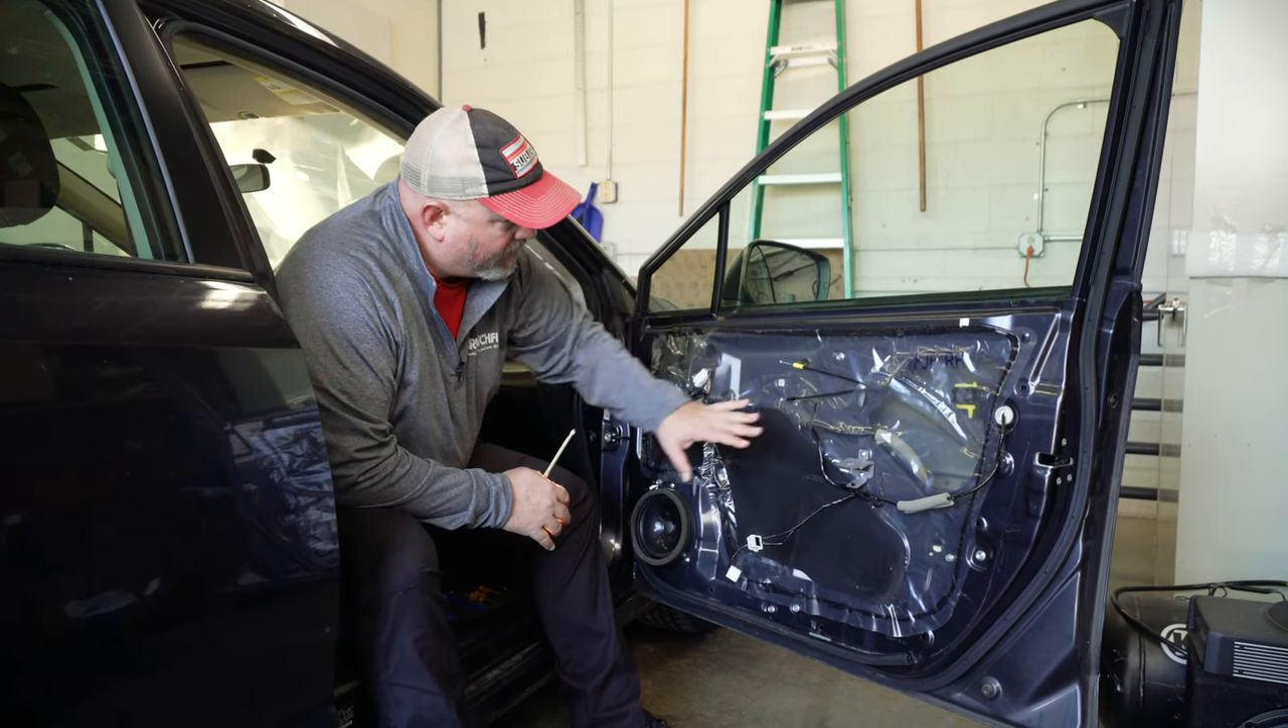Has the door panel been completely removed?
Yes.